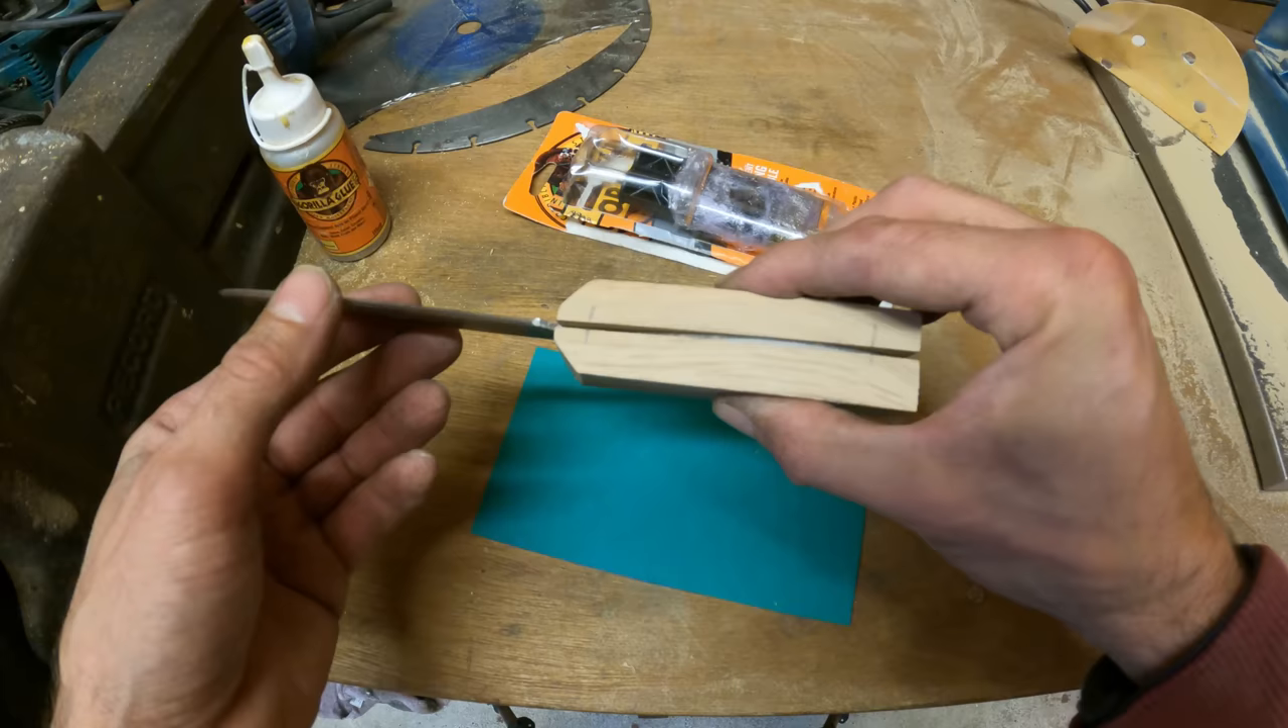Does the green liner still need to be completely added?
Yes.